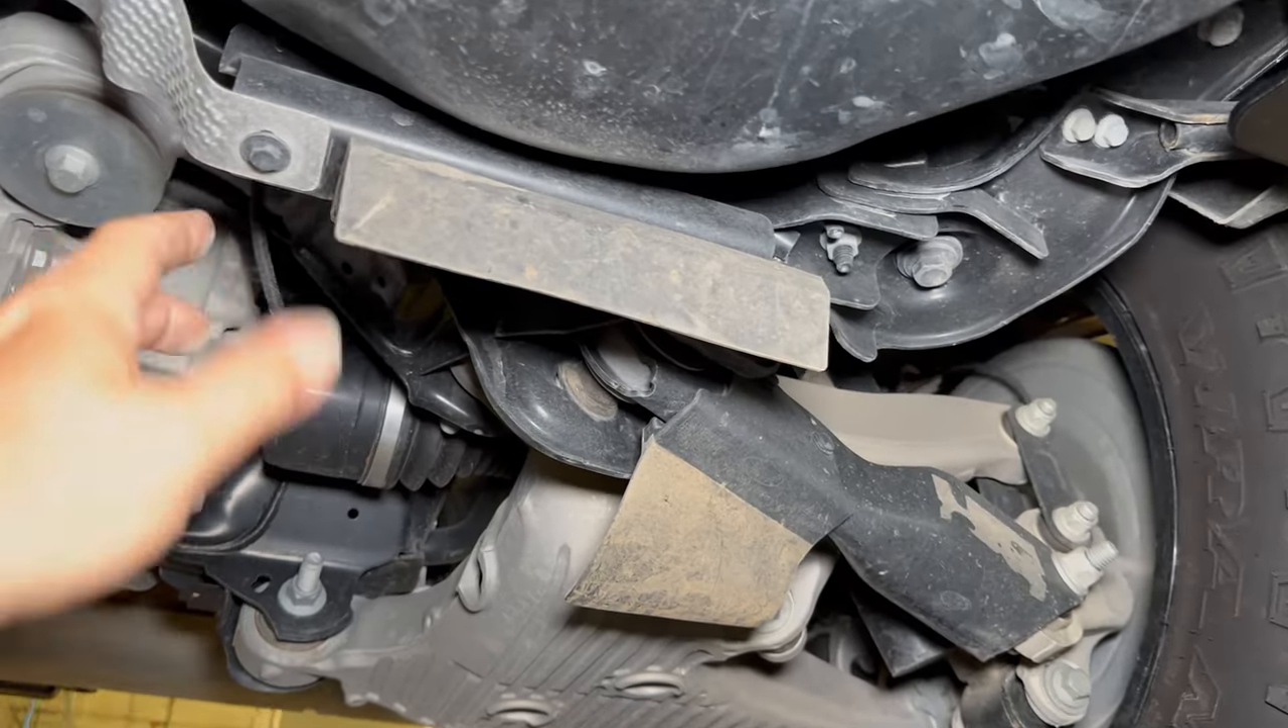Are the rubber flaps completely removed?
No.